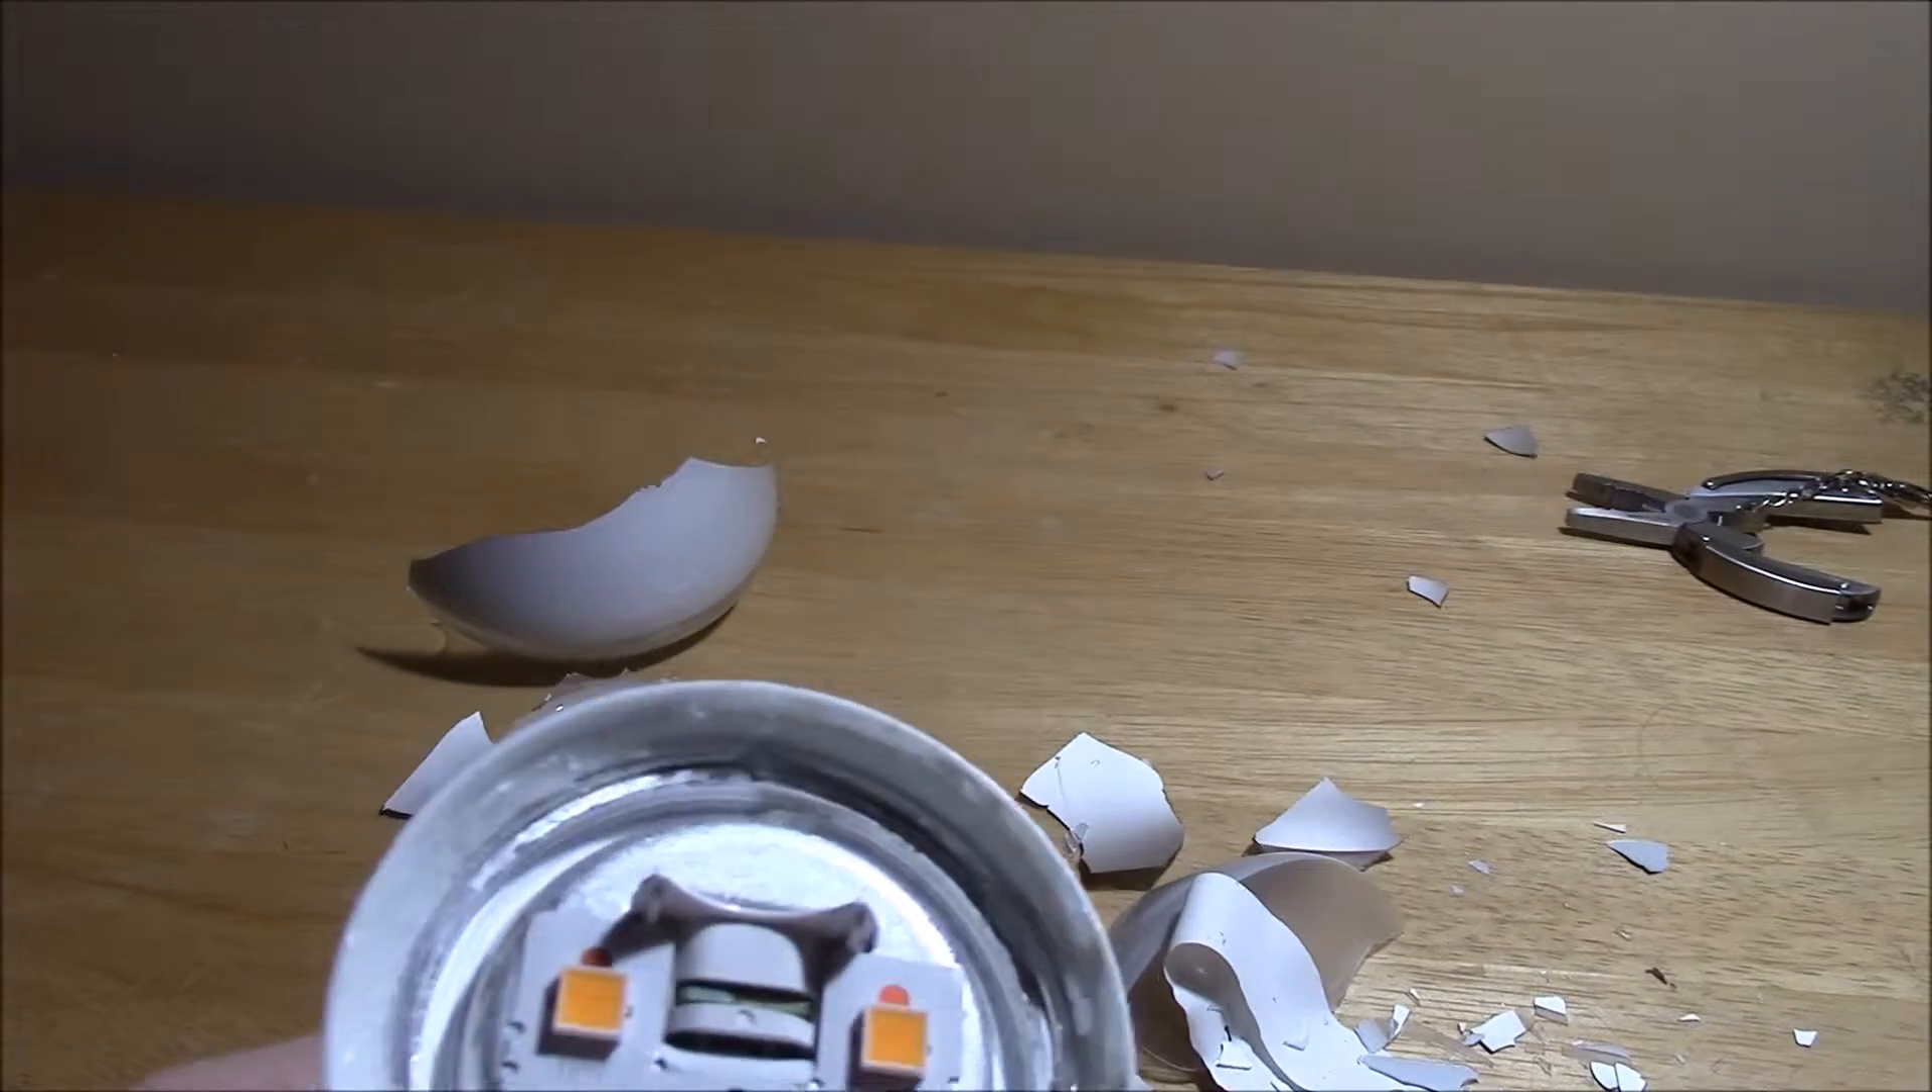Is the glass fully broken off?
Yes.